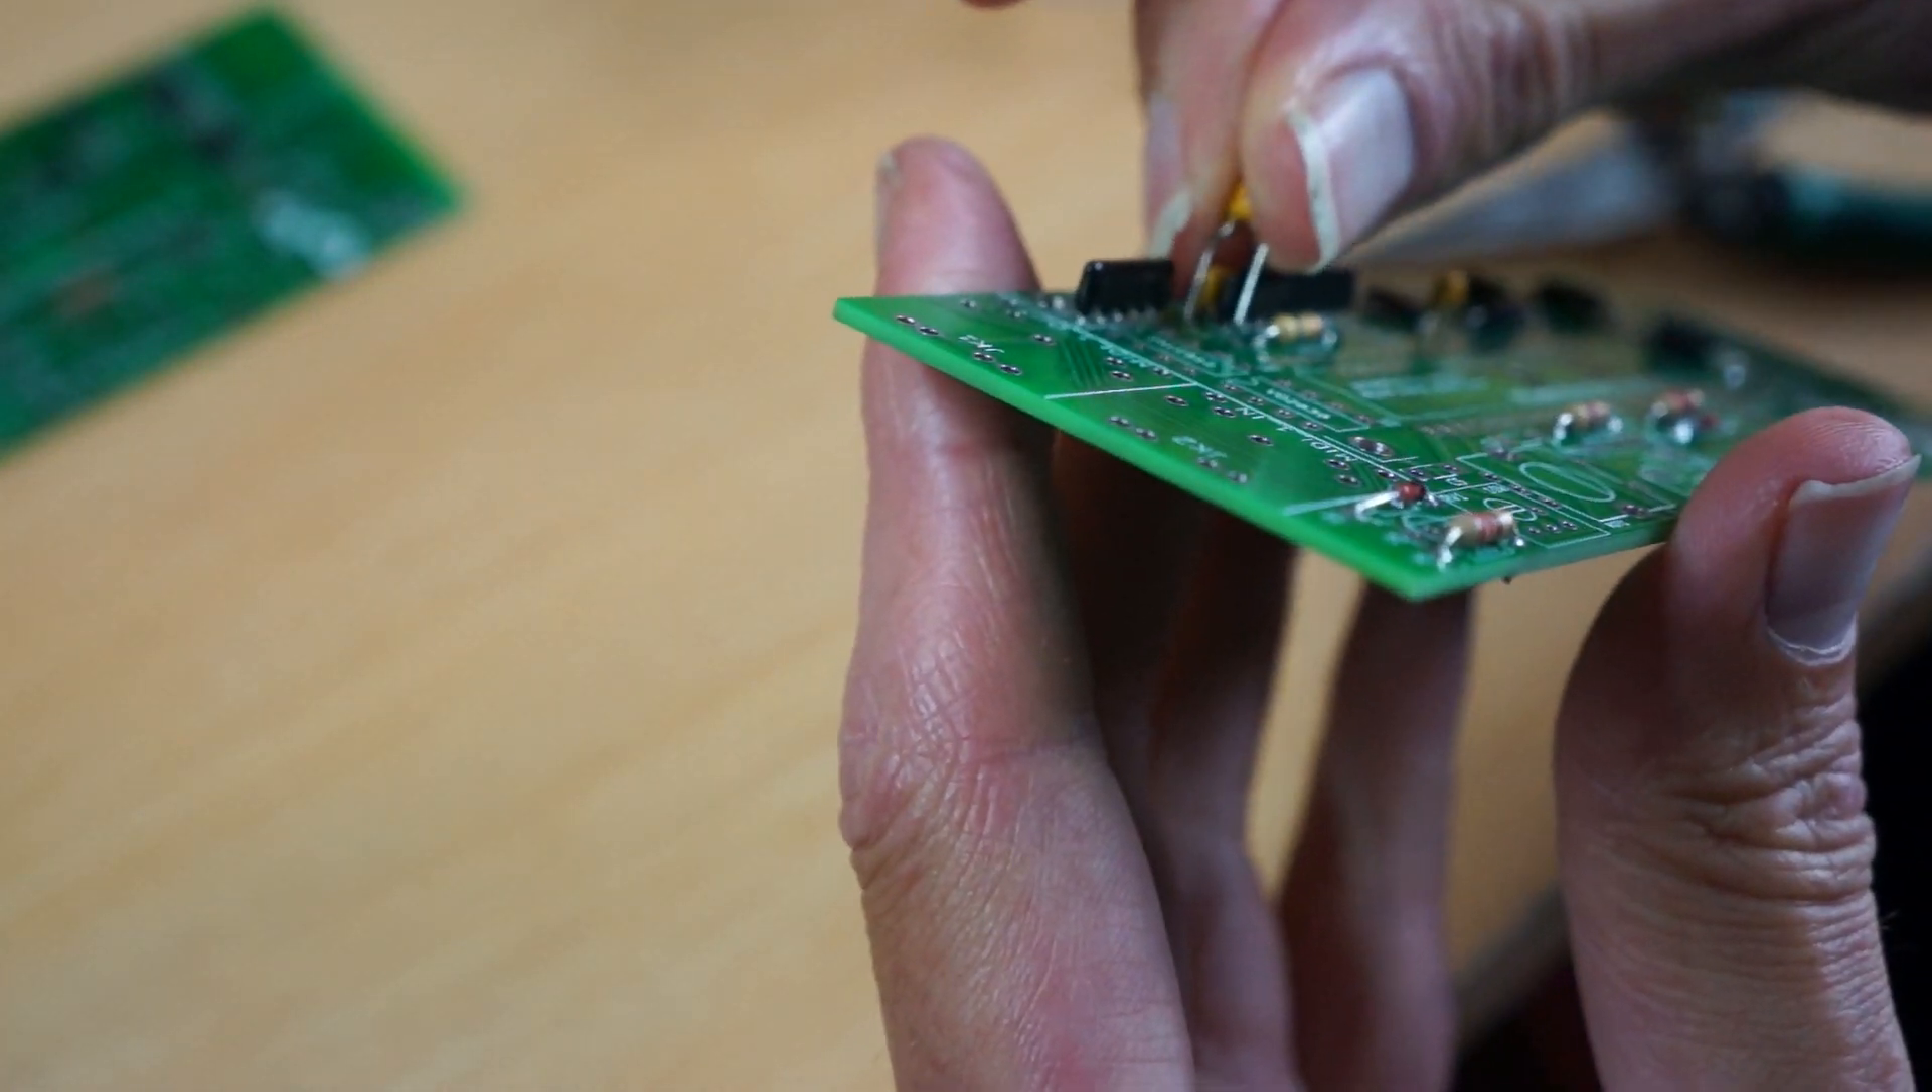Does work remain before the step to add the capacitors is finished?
Yes.